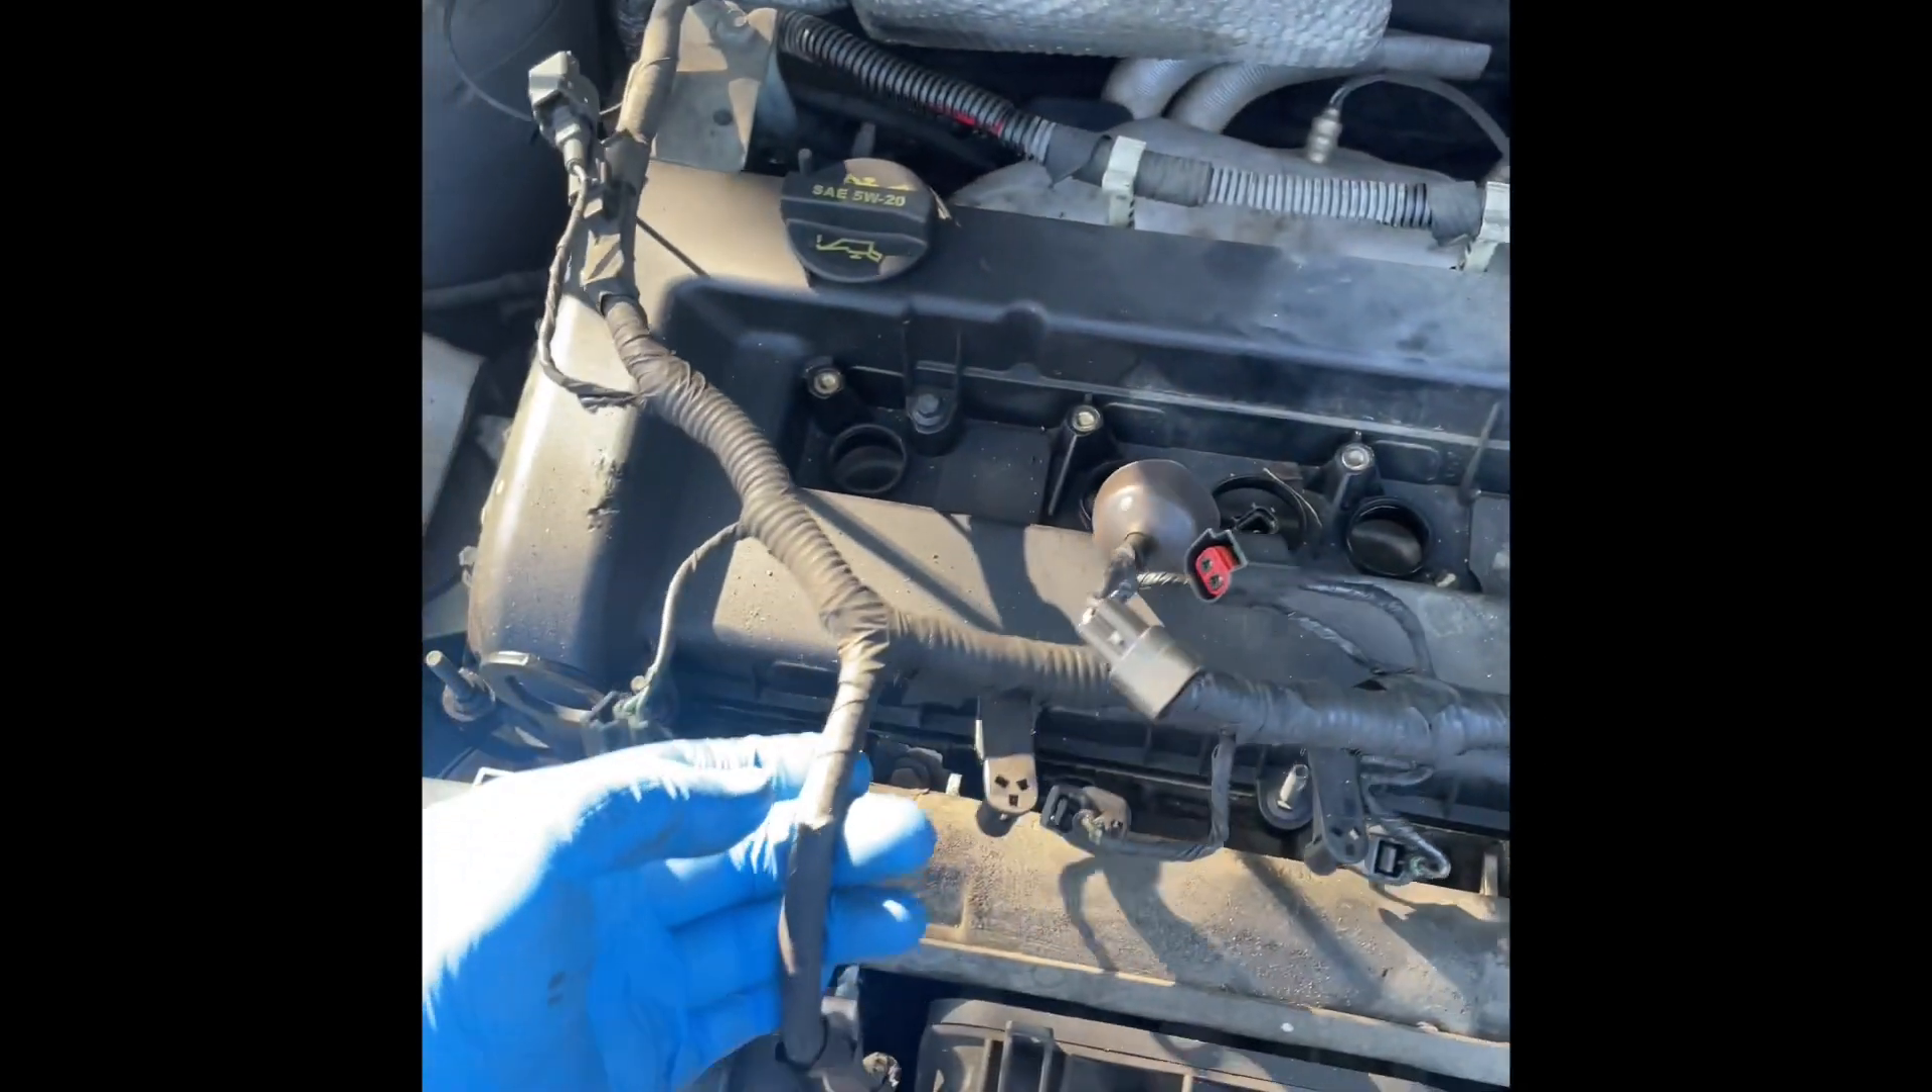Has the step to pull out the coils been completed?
Yes.